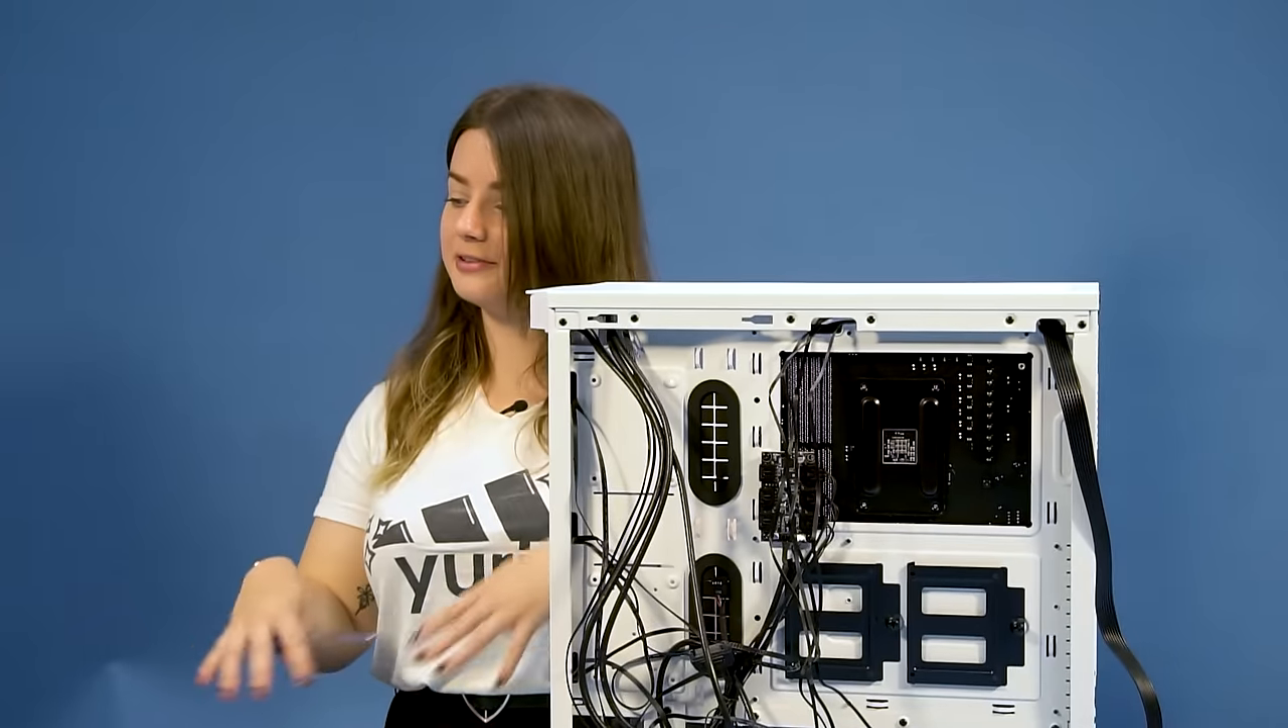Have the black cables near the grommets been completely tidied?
No.